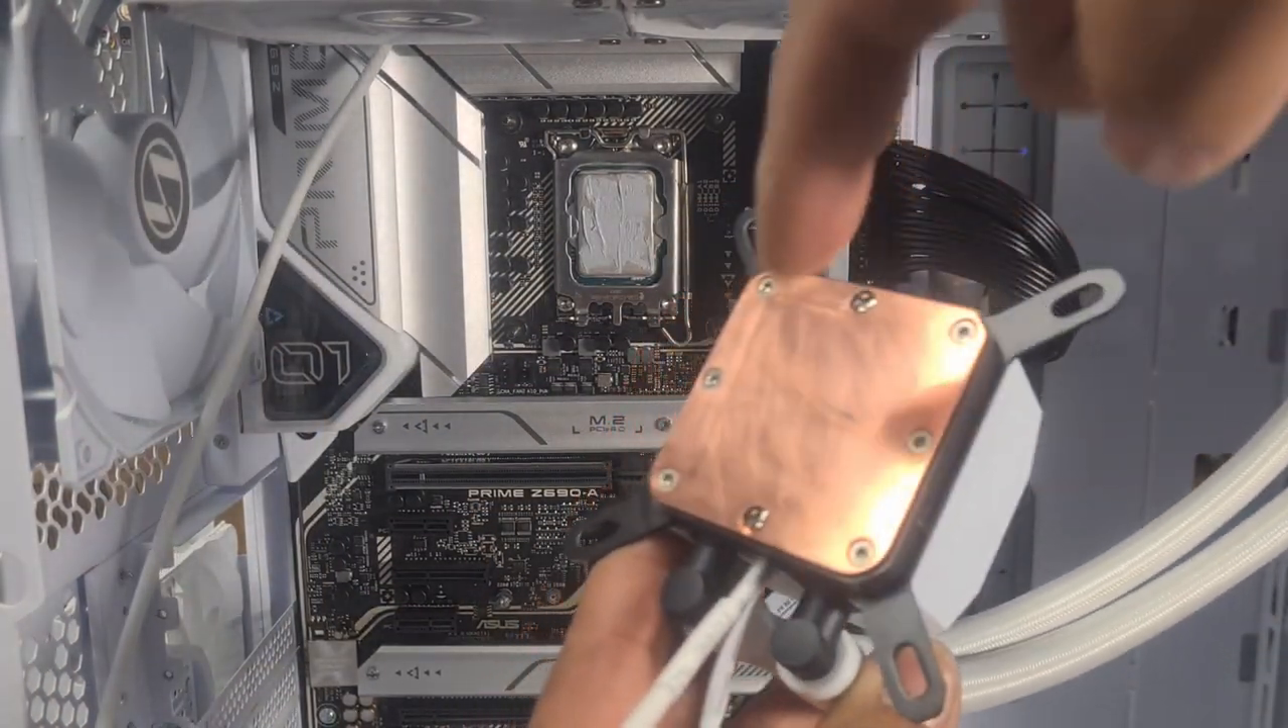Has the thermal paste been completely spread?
Yes.